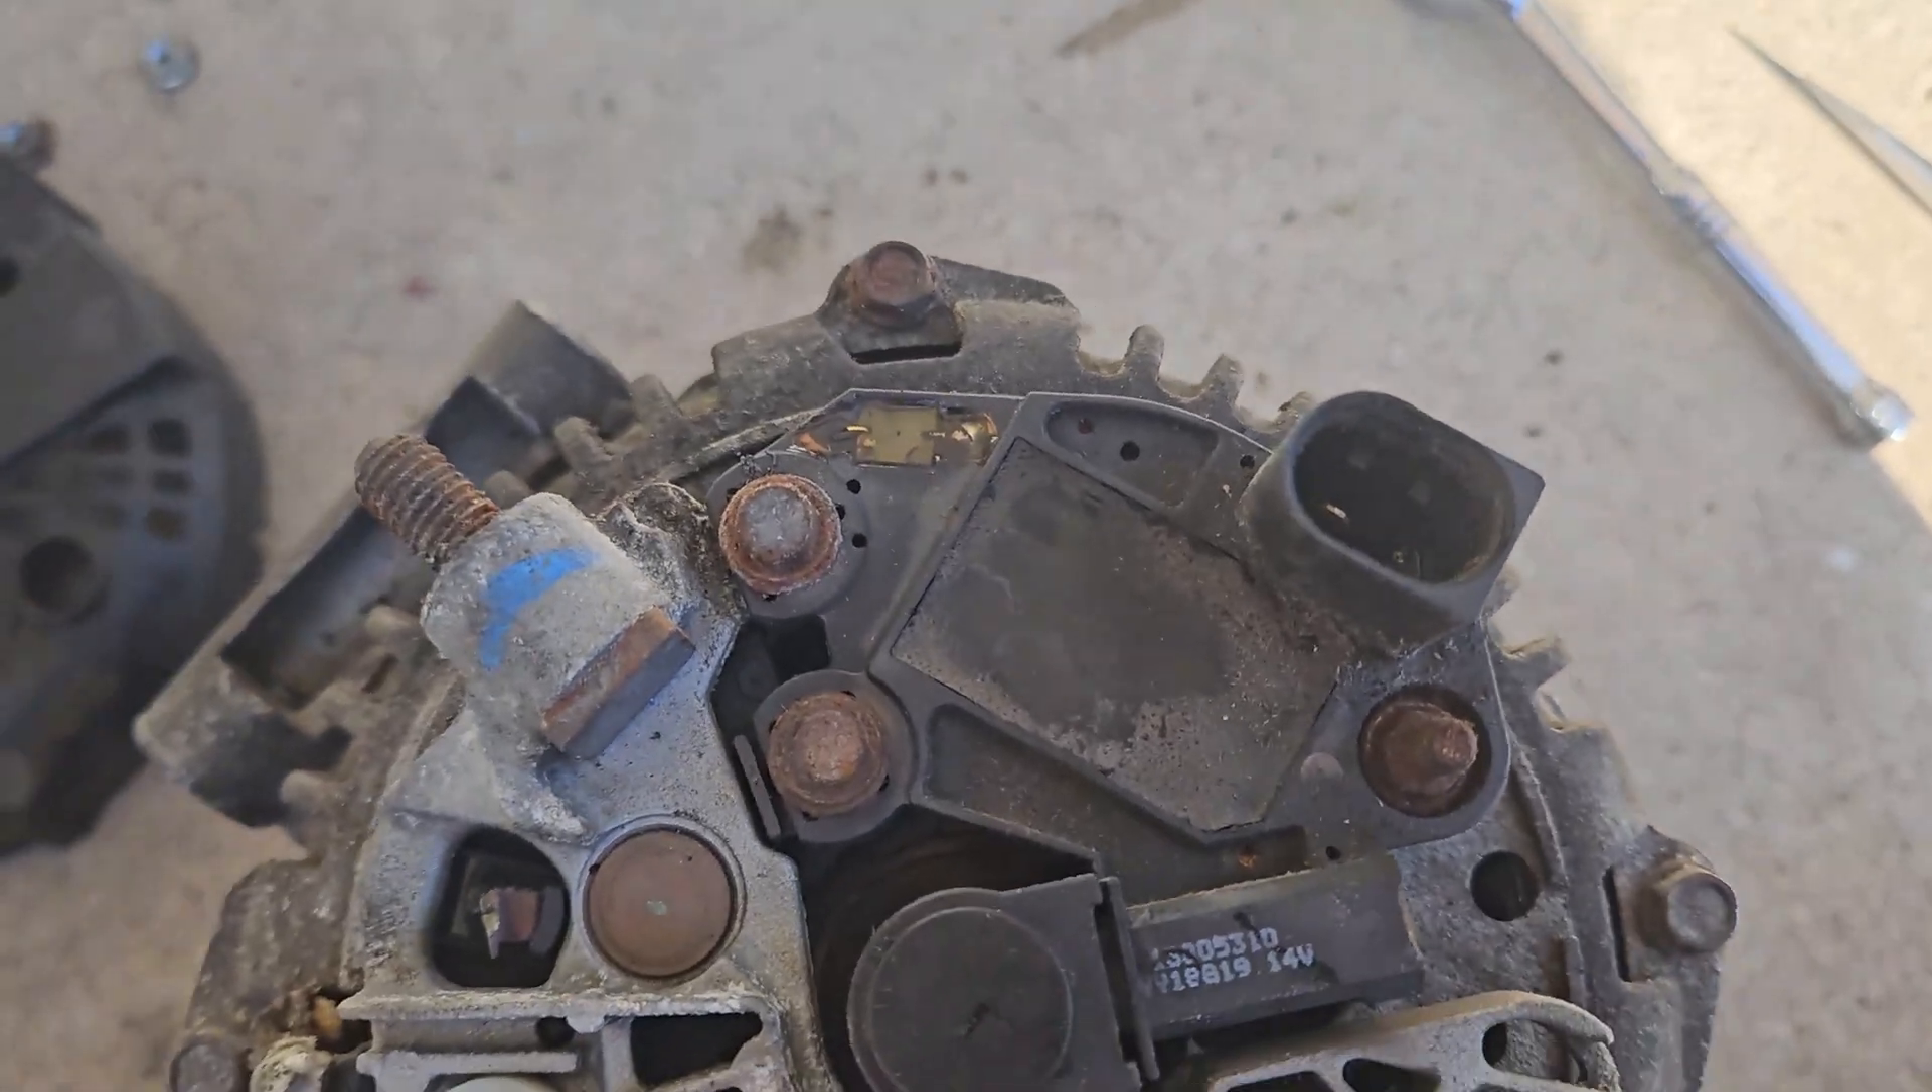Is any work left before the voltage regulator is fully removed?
Yes.